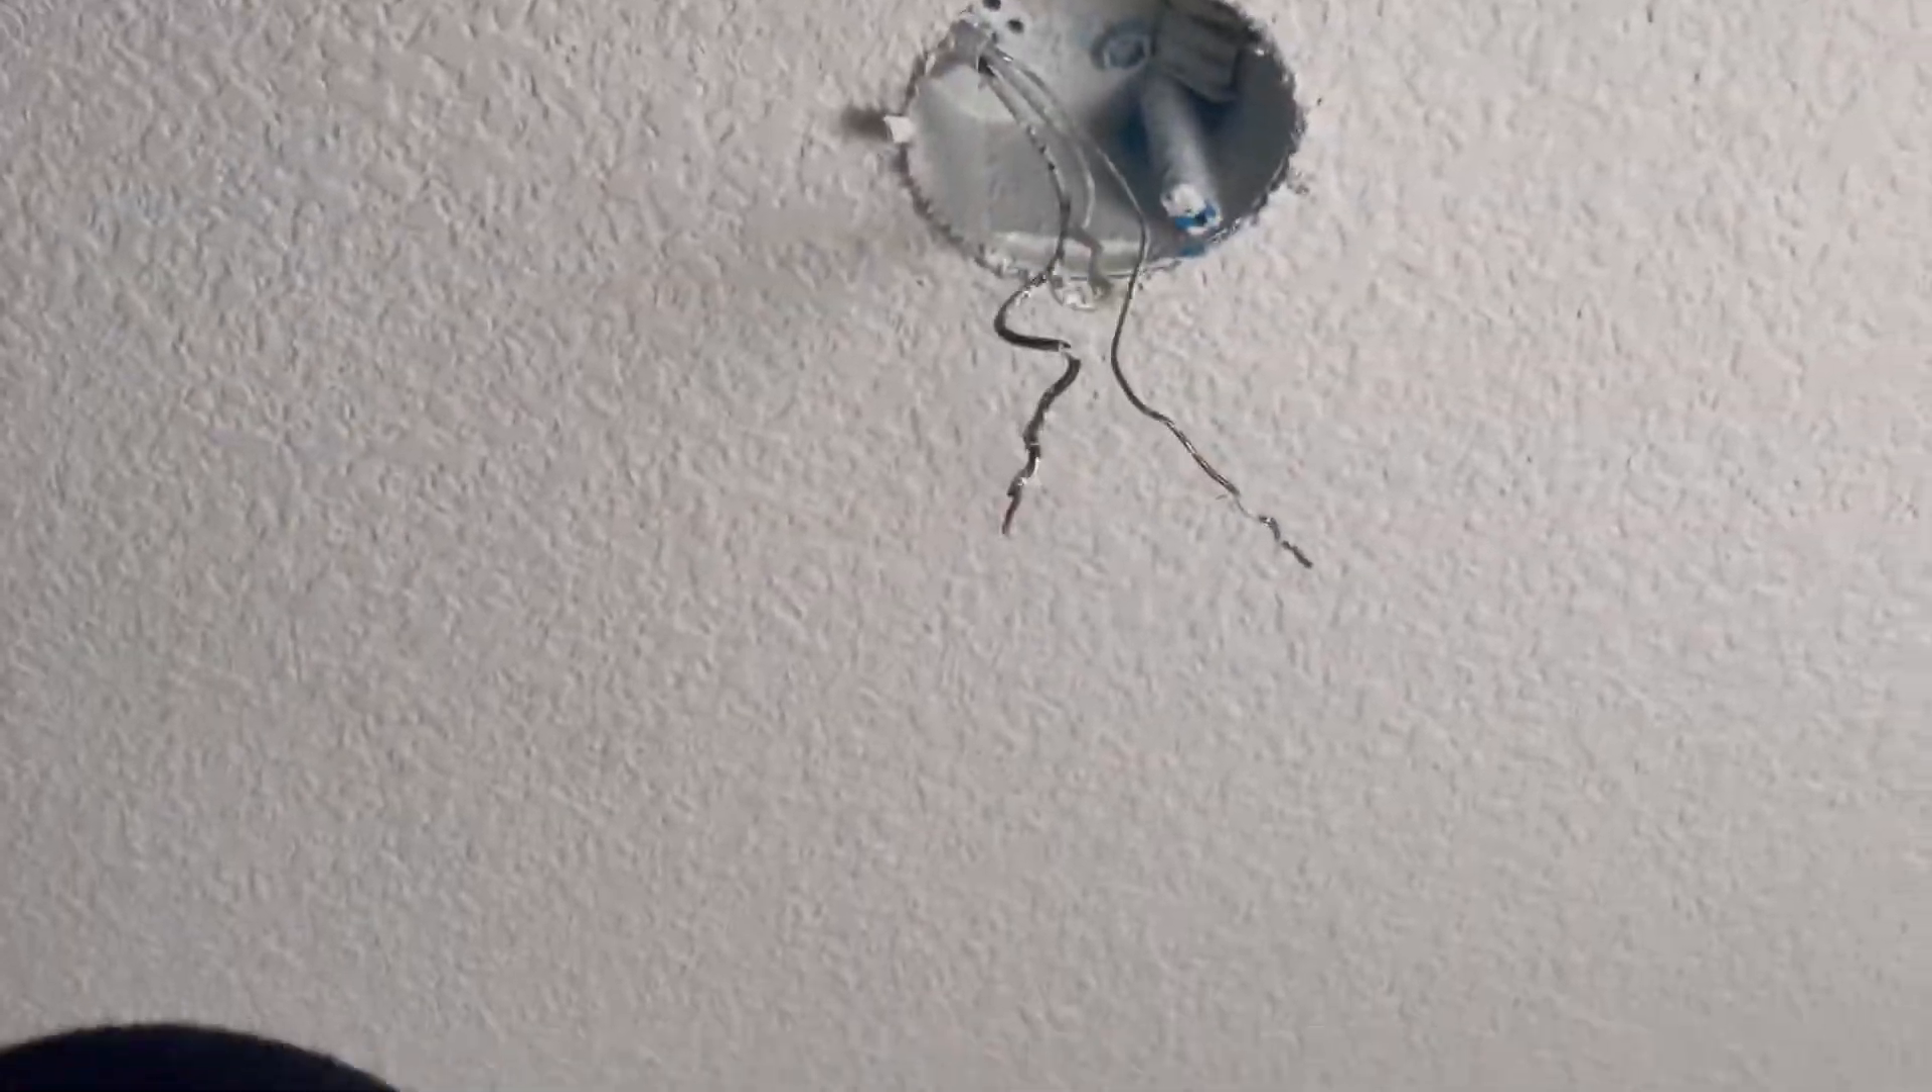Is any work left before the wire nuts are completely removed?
No.